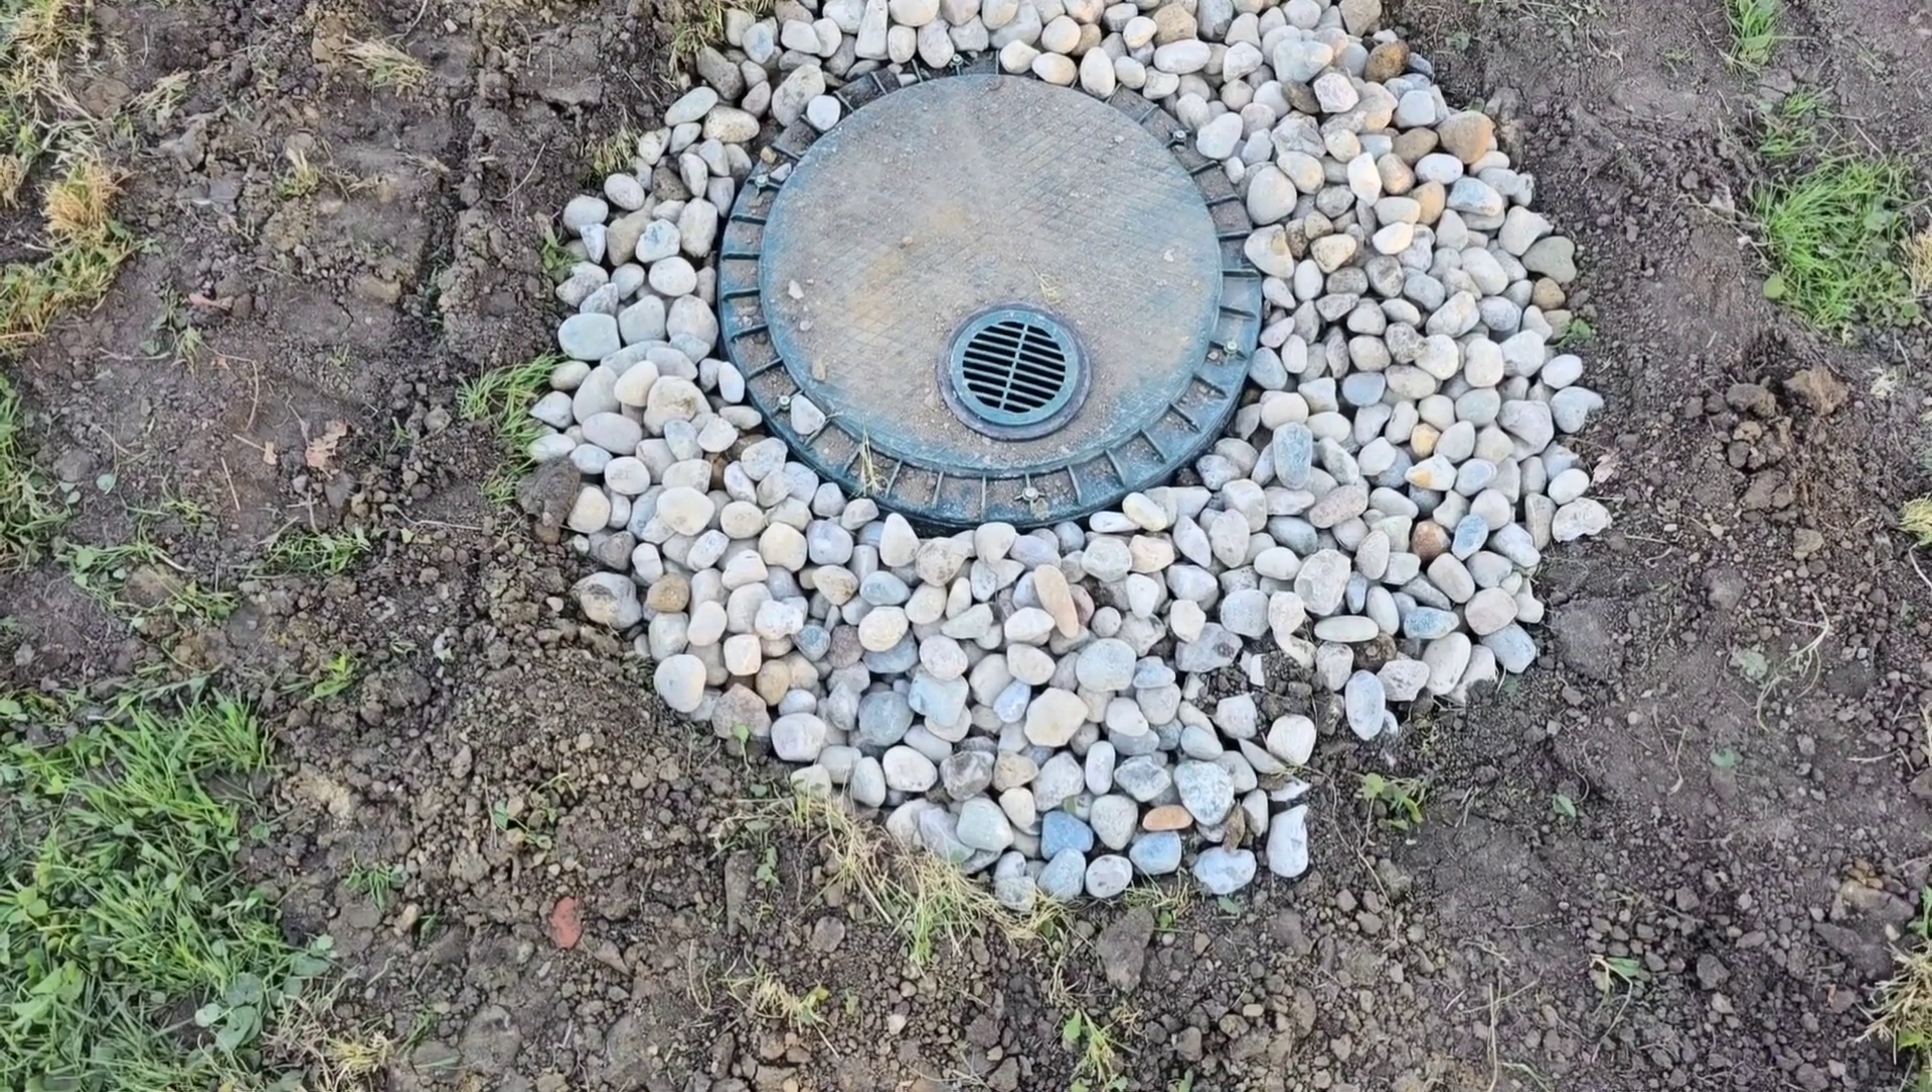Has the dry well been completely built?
Yes.